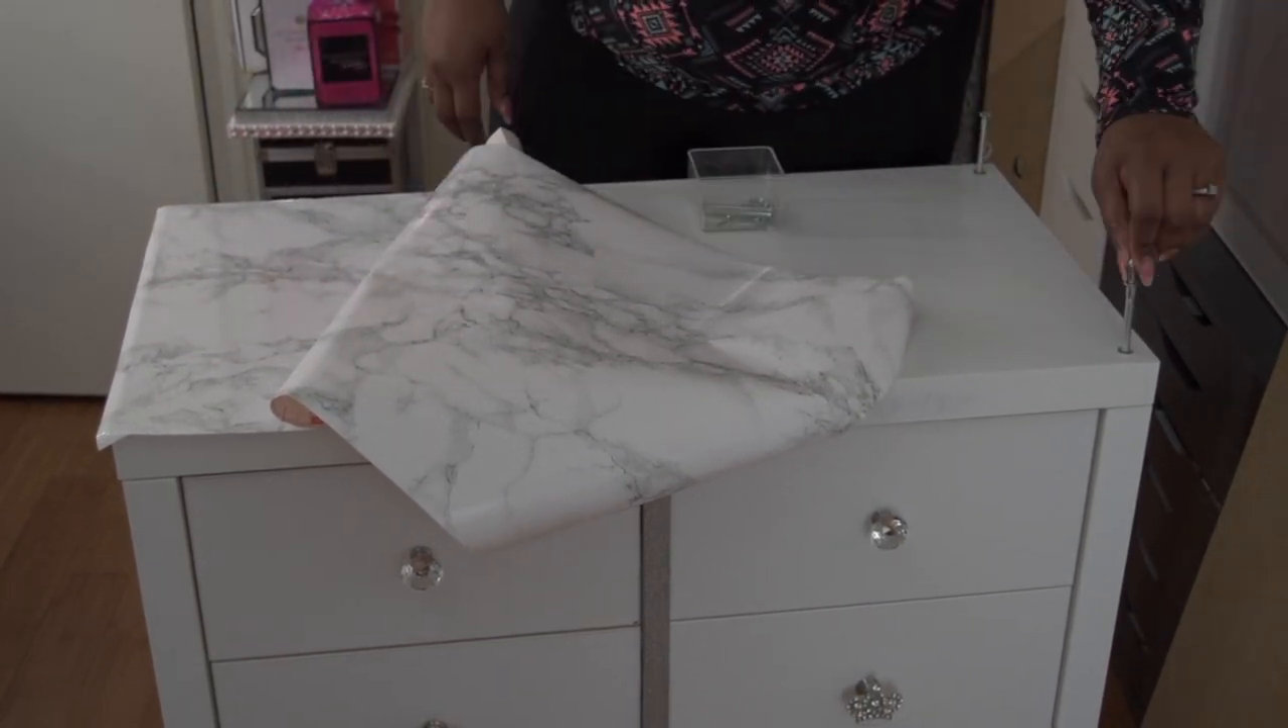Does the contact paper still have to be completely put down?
Yes.